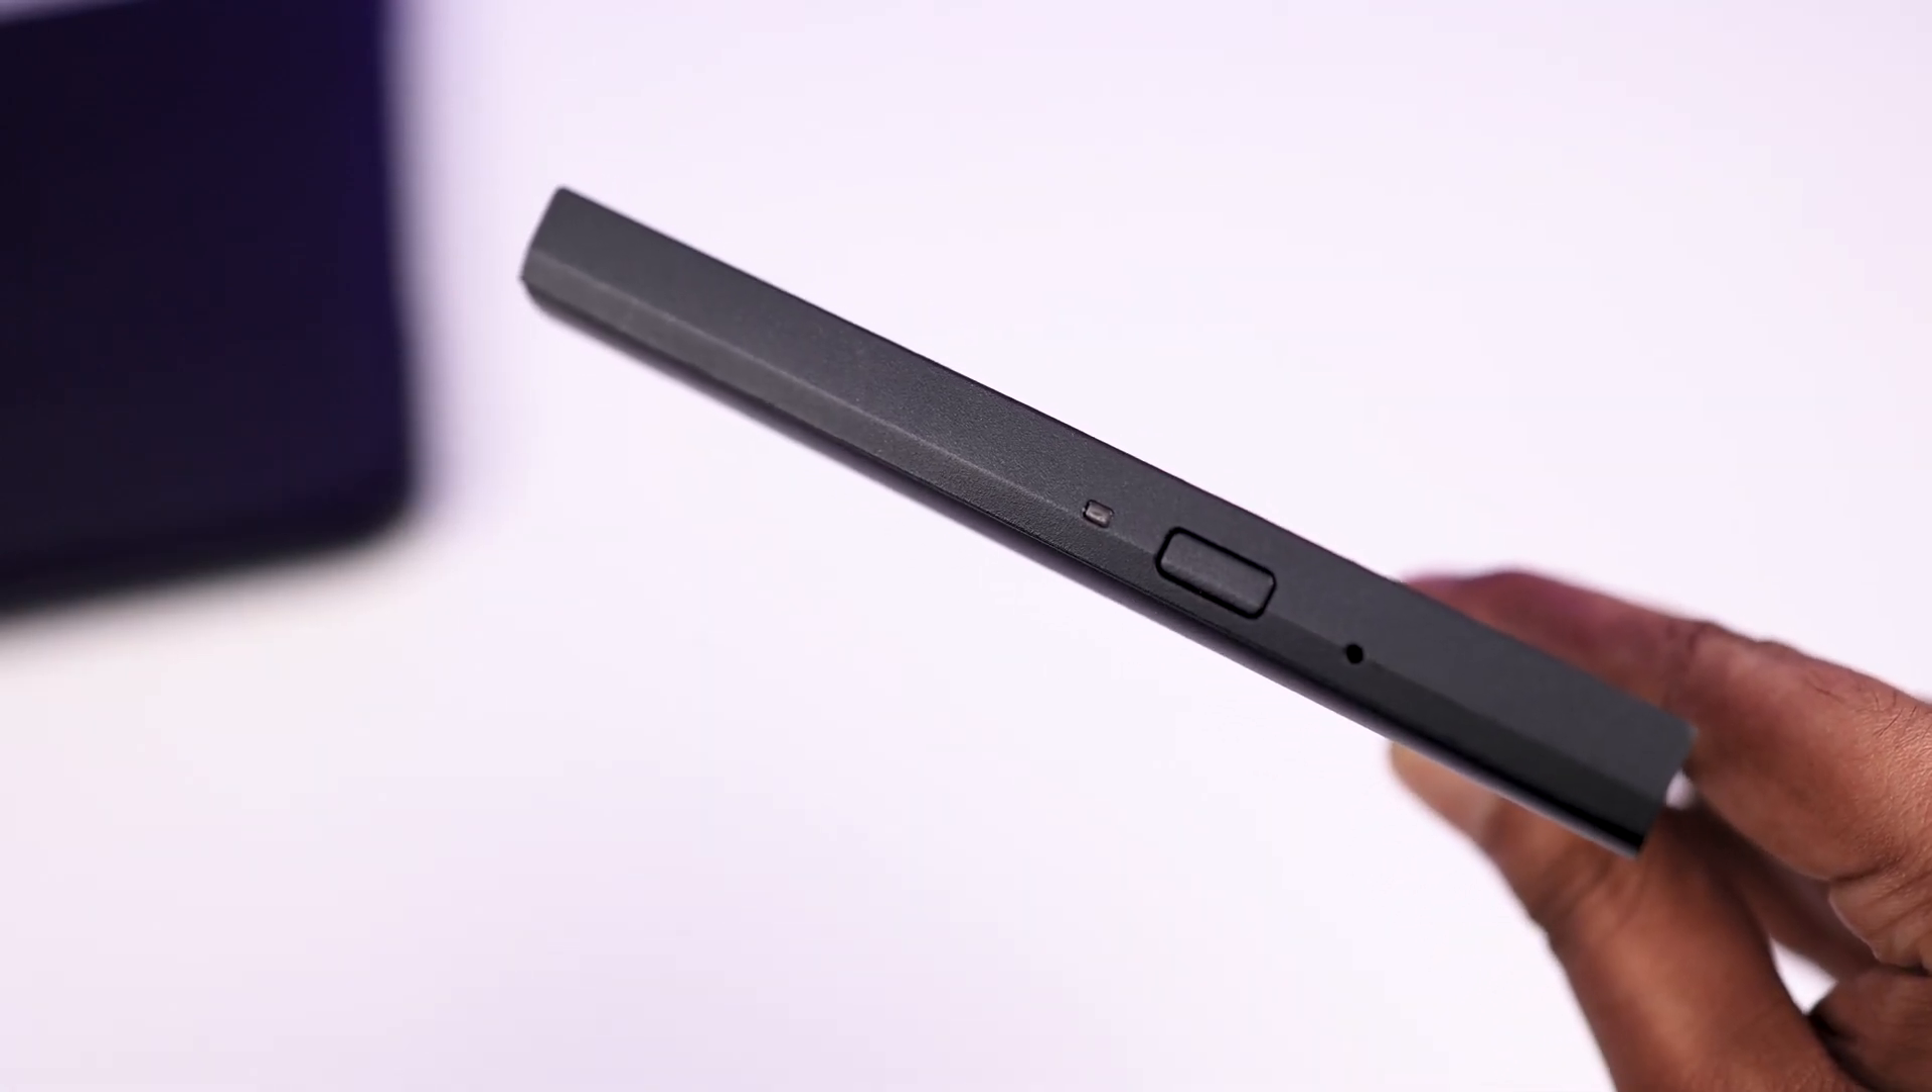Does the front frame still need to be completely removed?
Yes.